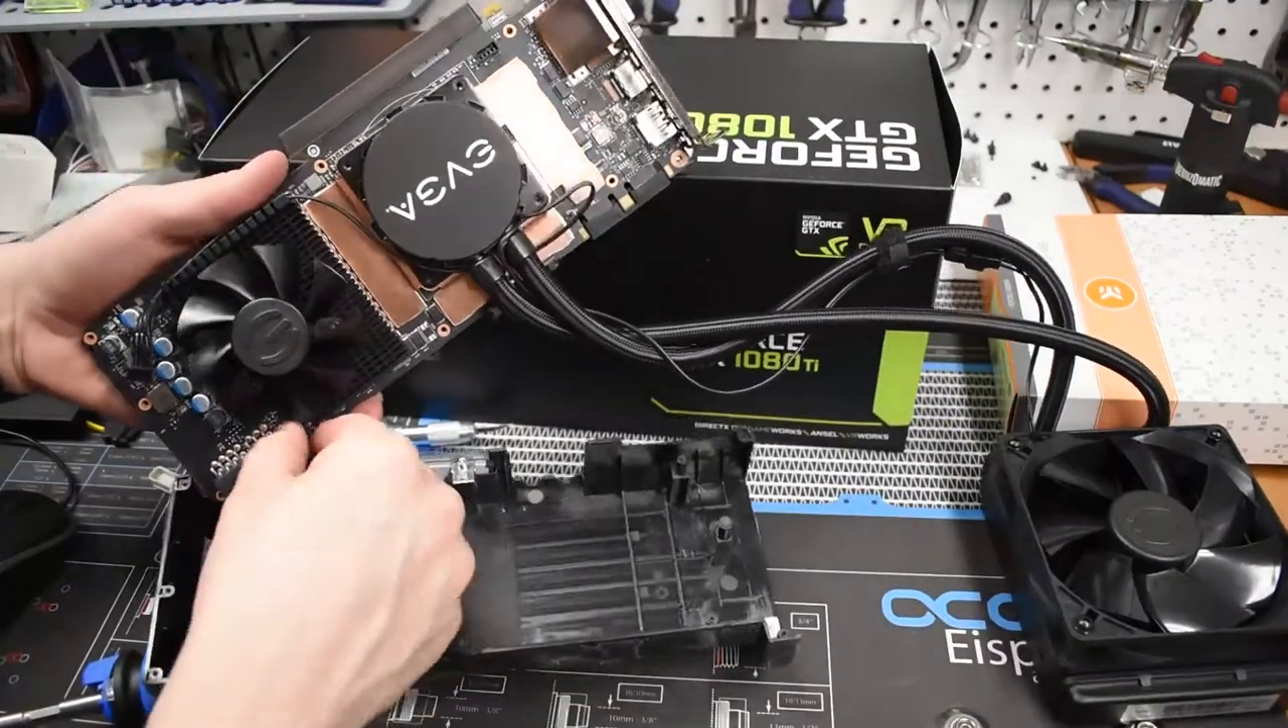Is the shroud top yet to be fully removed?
No.